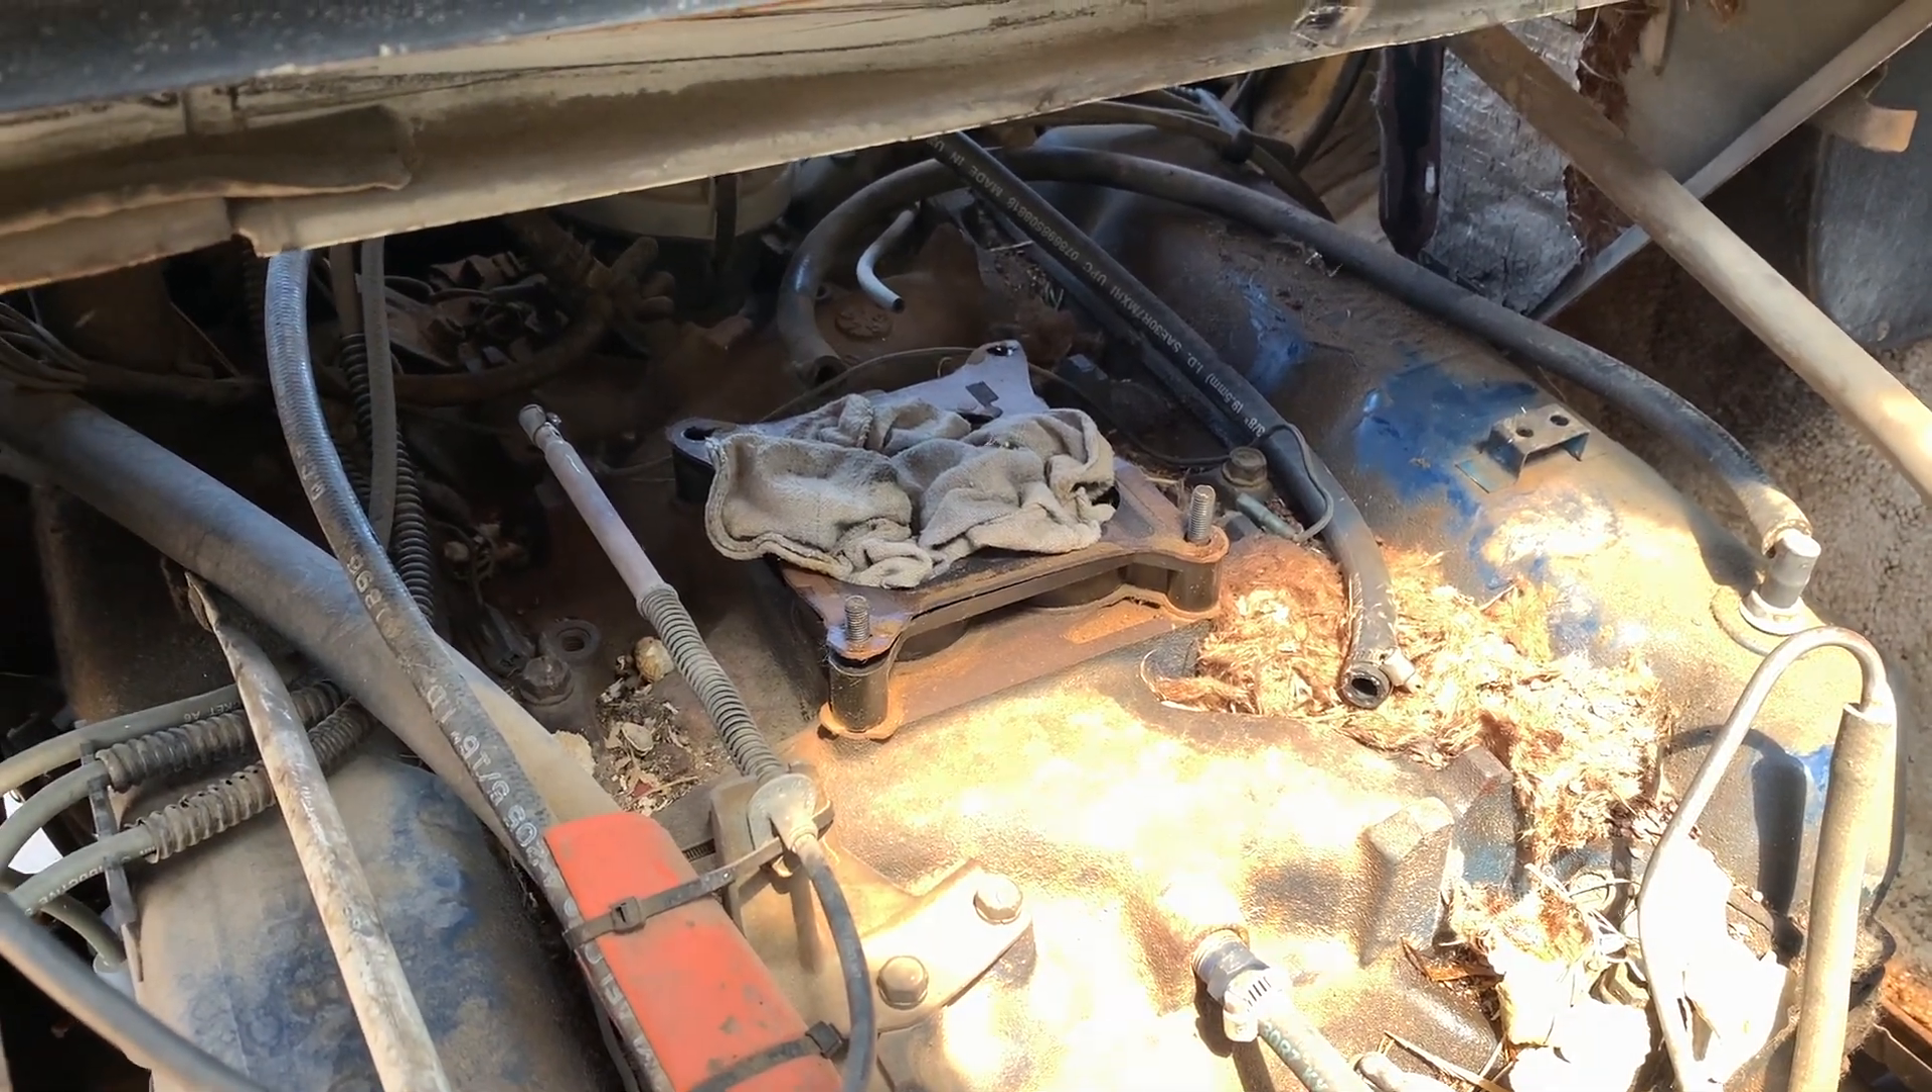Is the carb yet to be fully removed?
No.